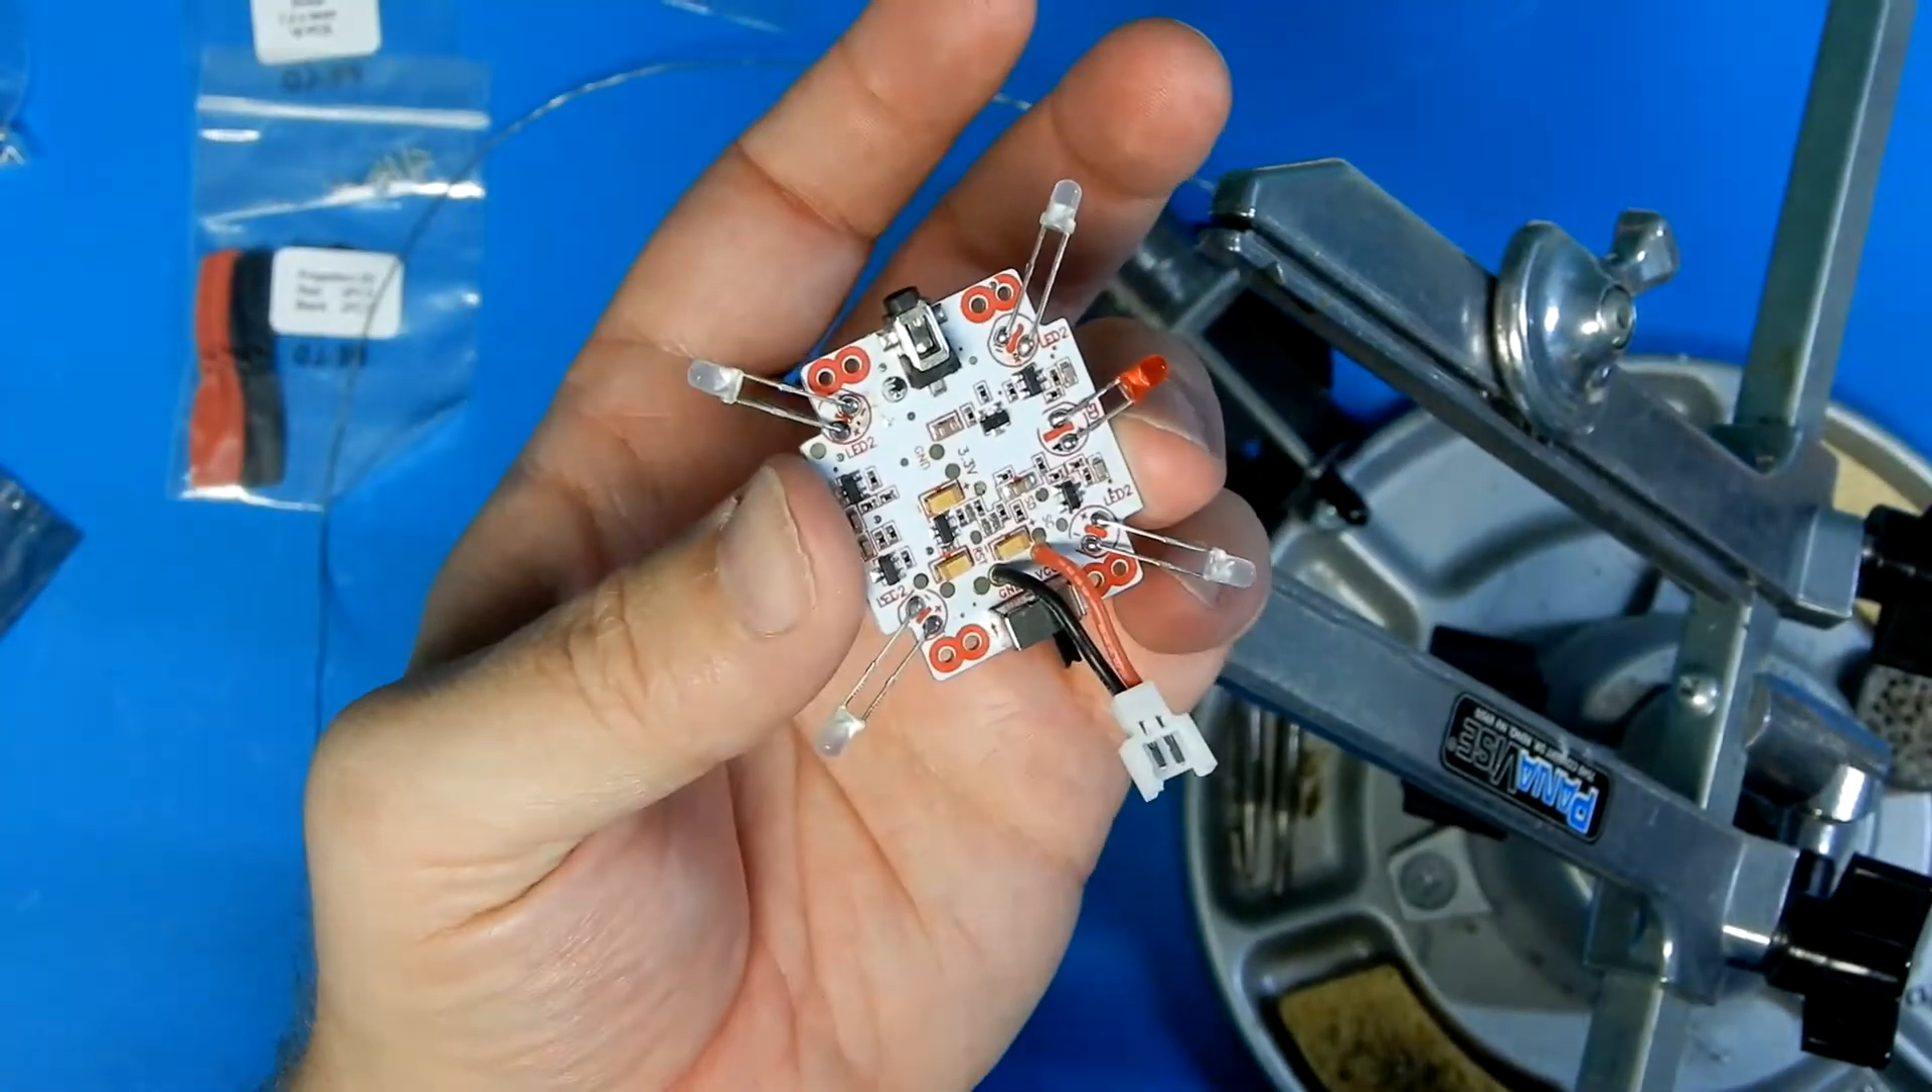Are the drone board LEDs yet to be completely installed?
No.